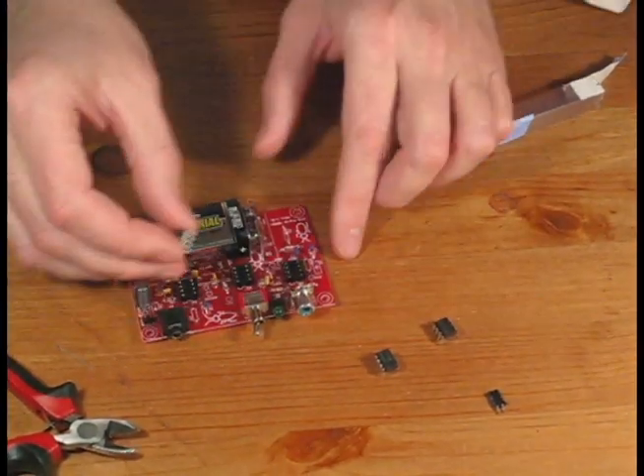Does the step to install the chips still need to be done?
Yes.